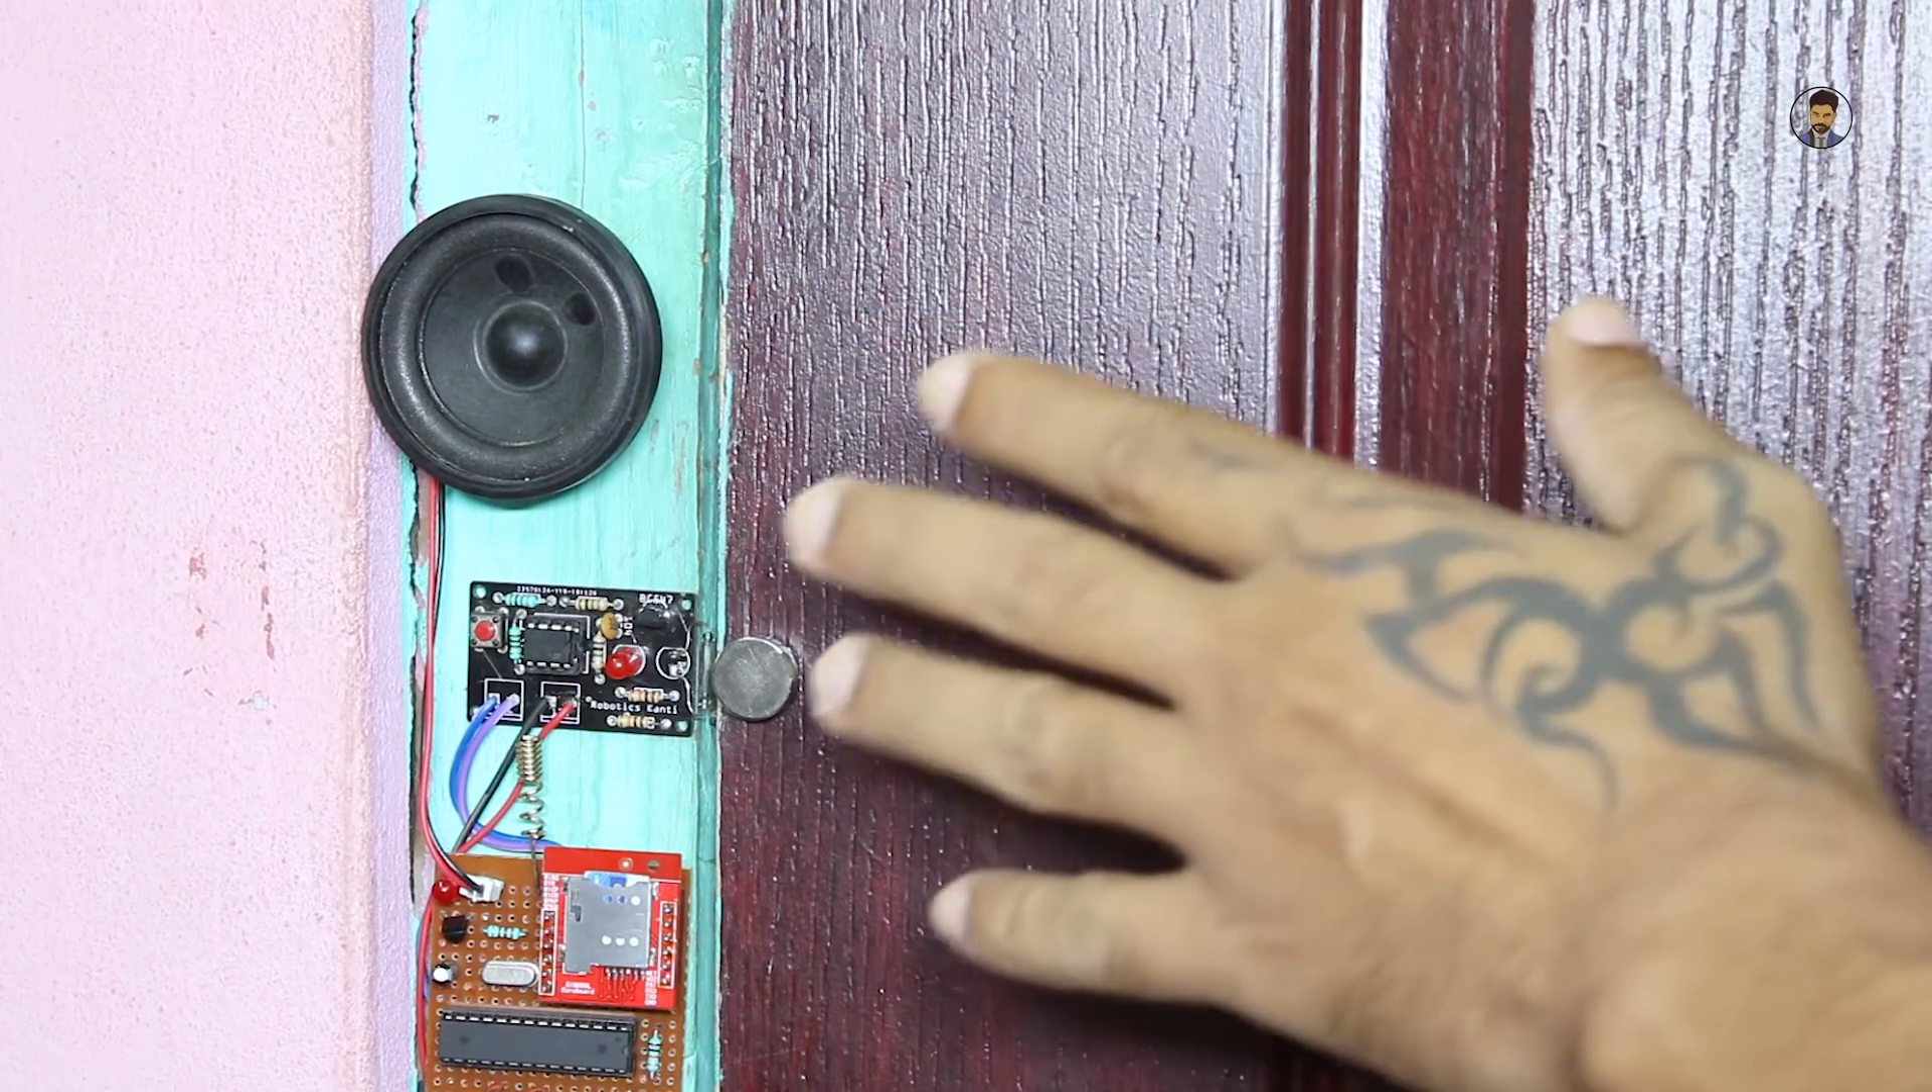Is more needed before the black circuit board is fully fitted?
No.